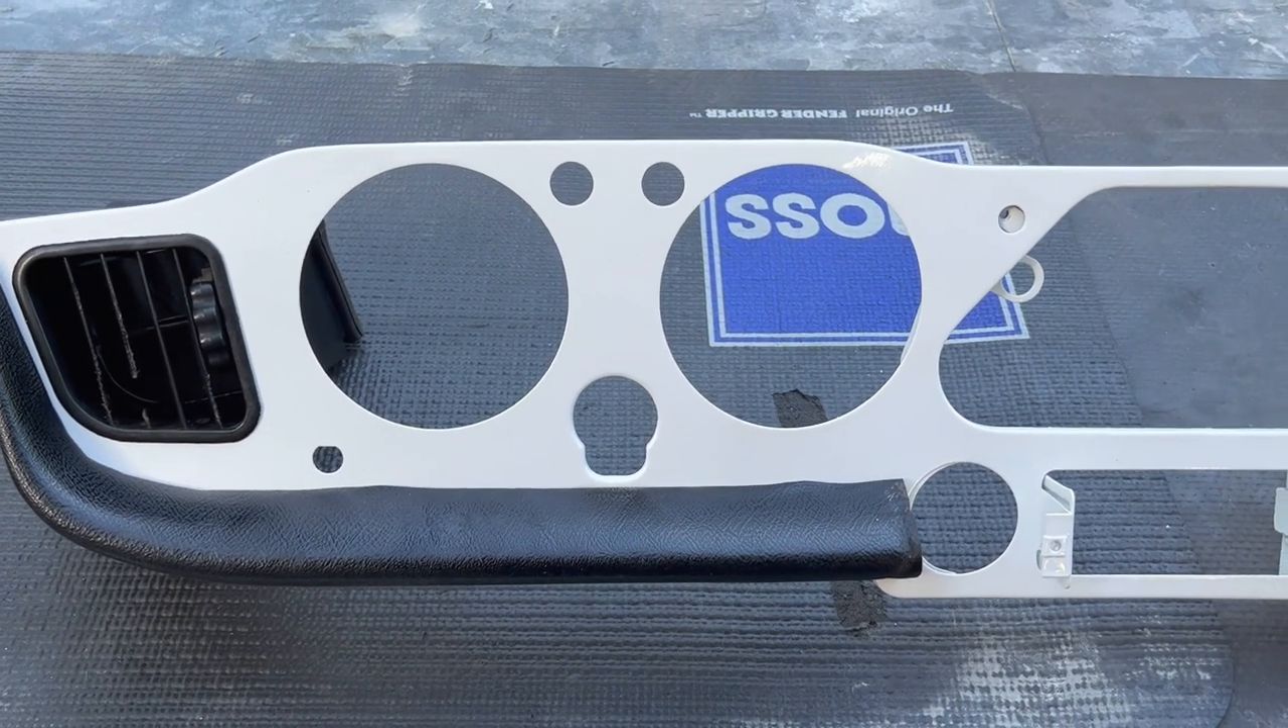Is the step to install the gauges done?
No.